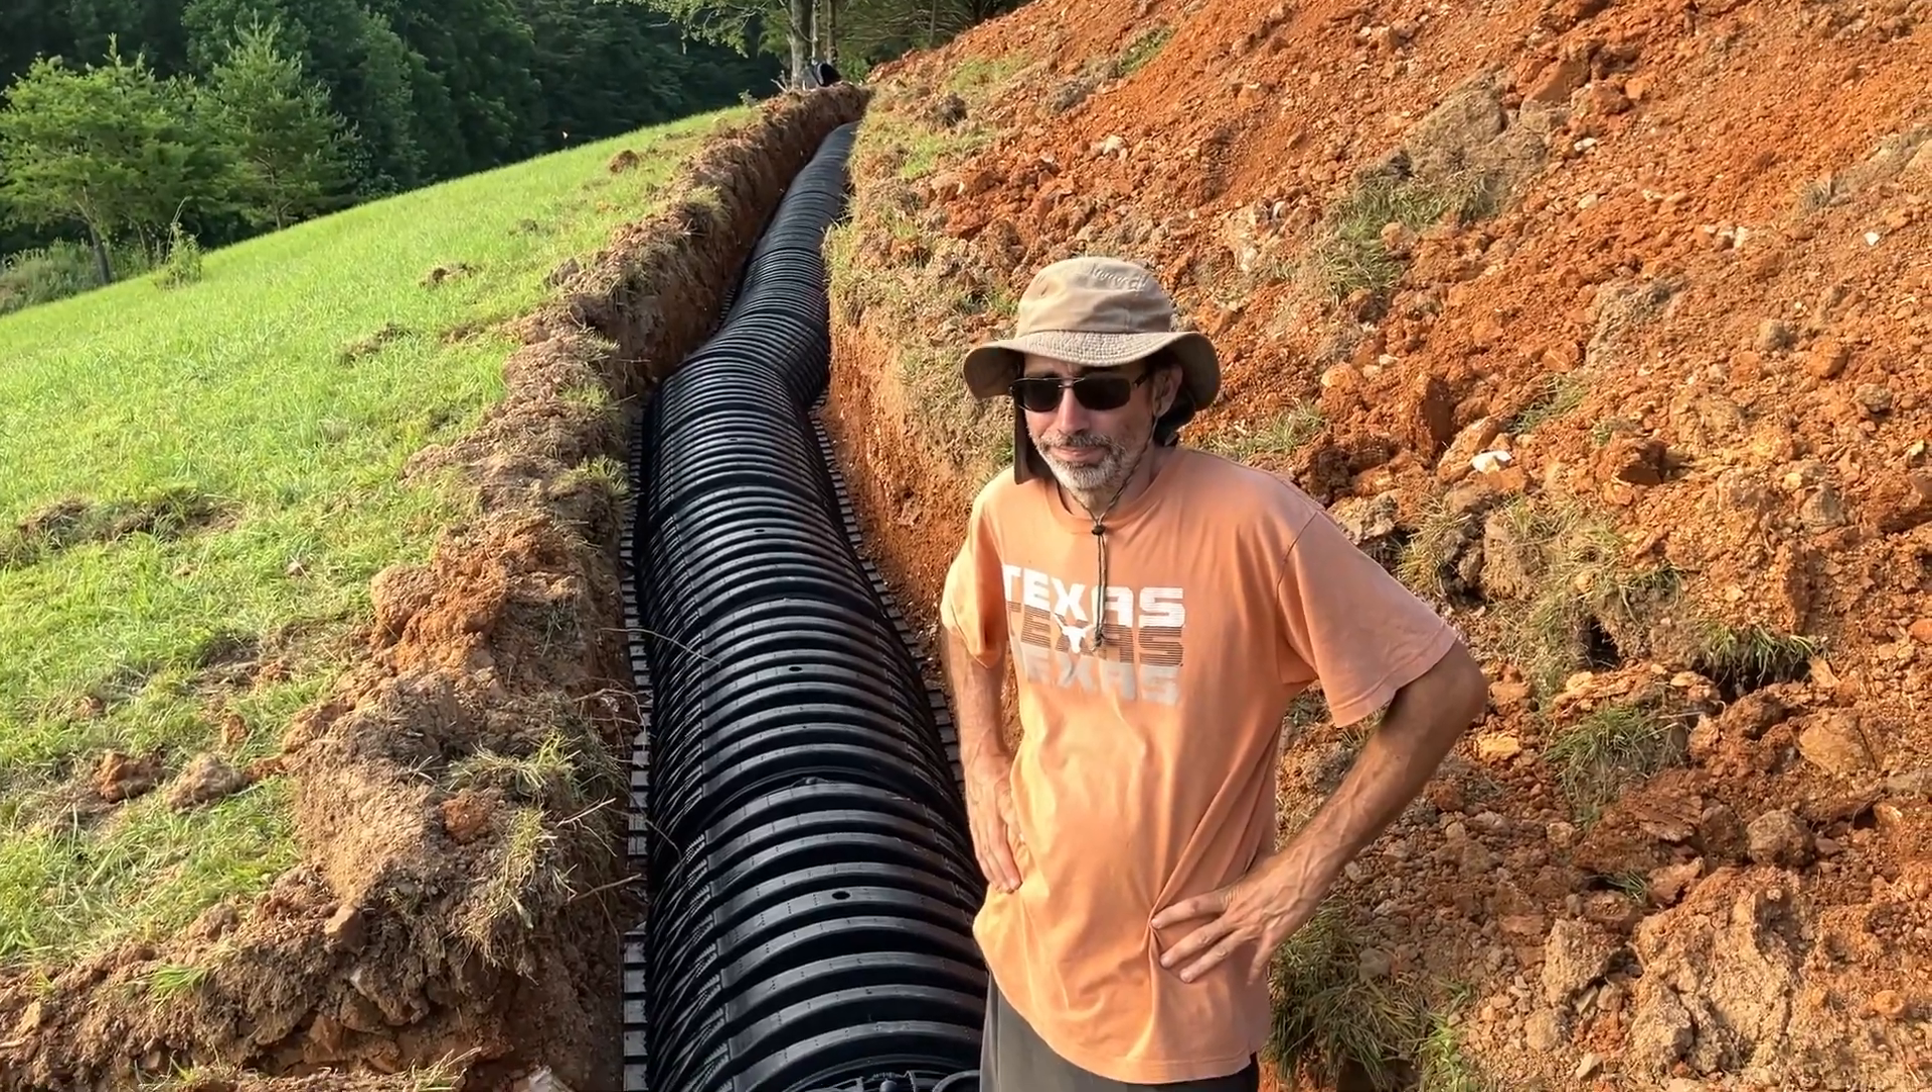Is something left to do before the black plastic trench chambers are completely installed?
No.